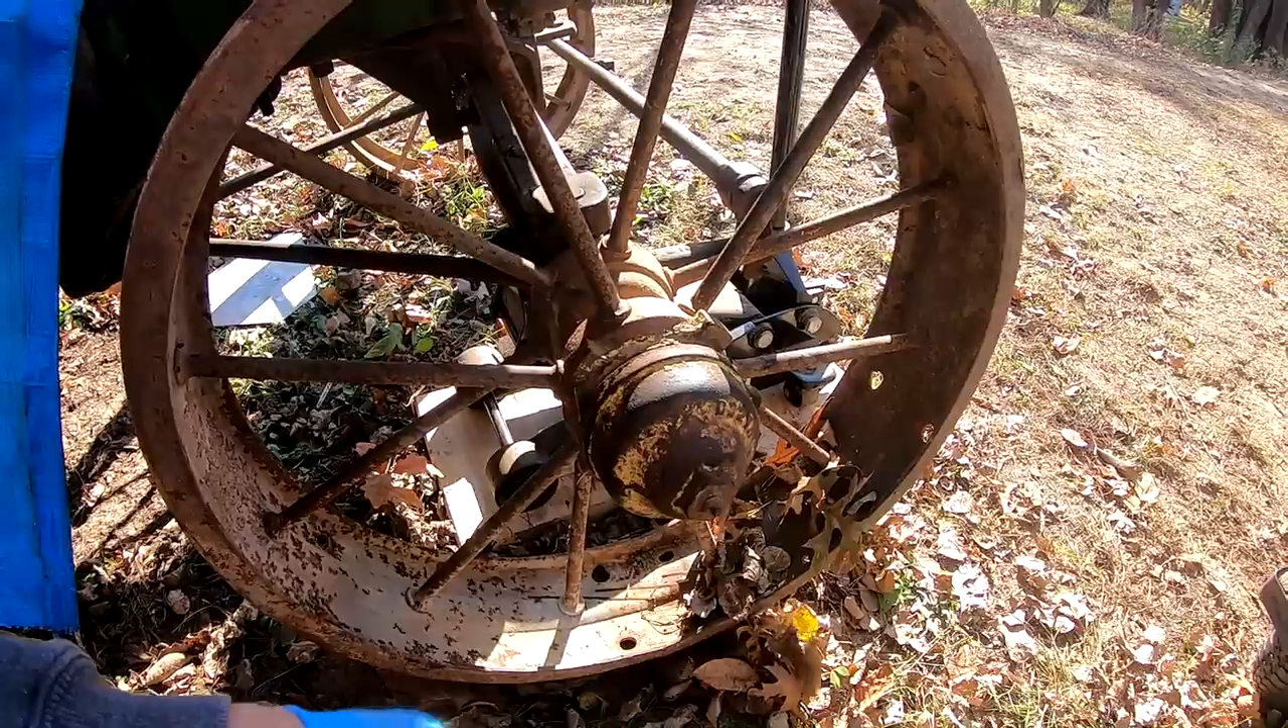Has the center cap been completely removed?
No.